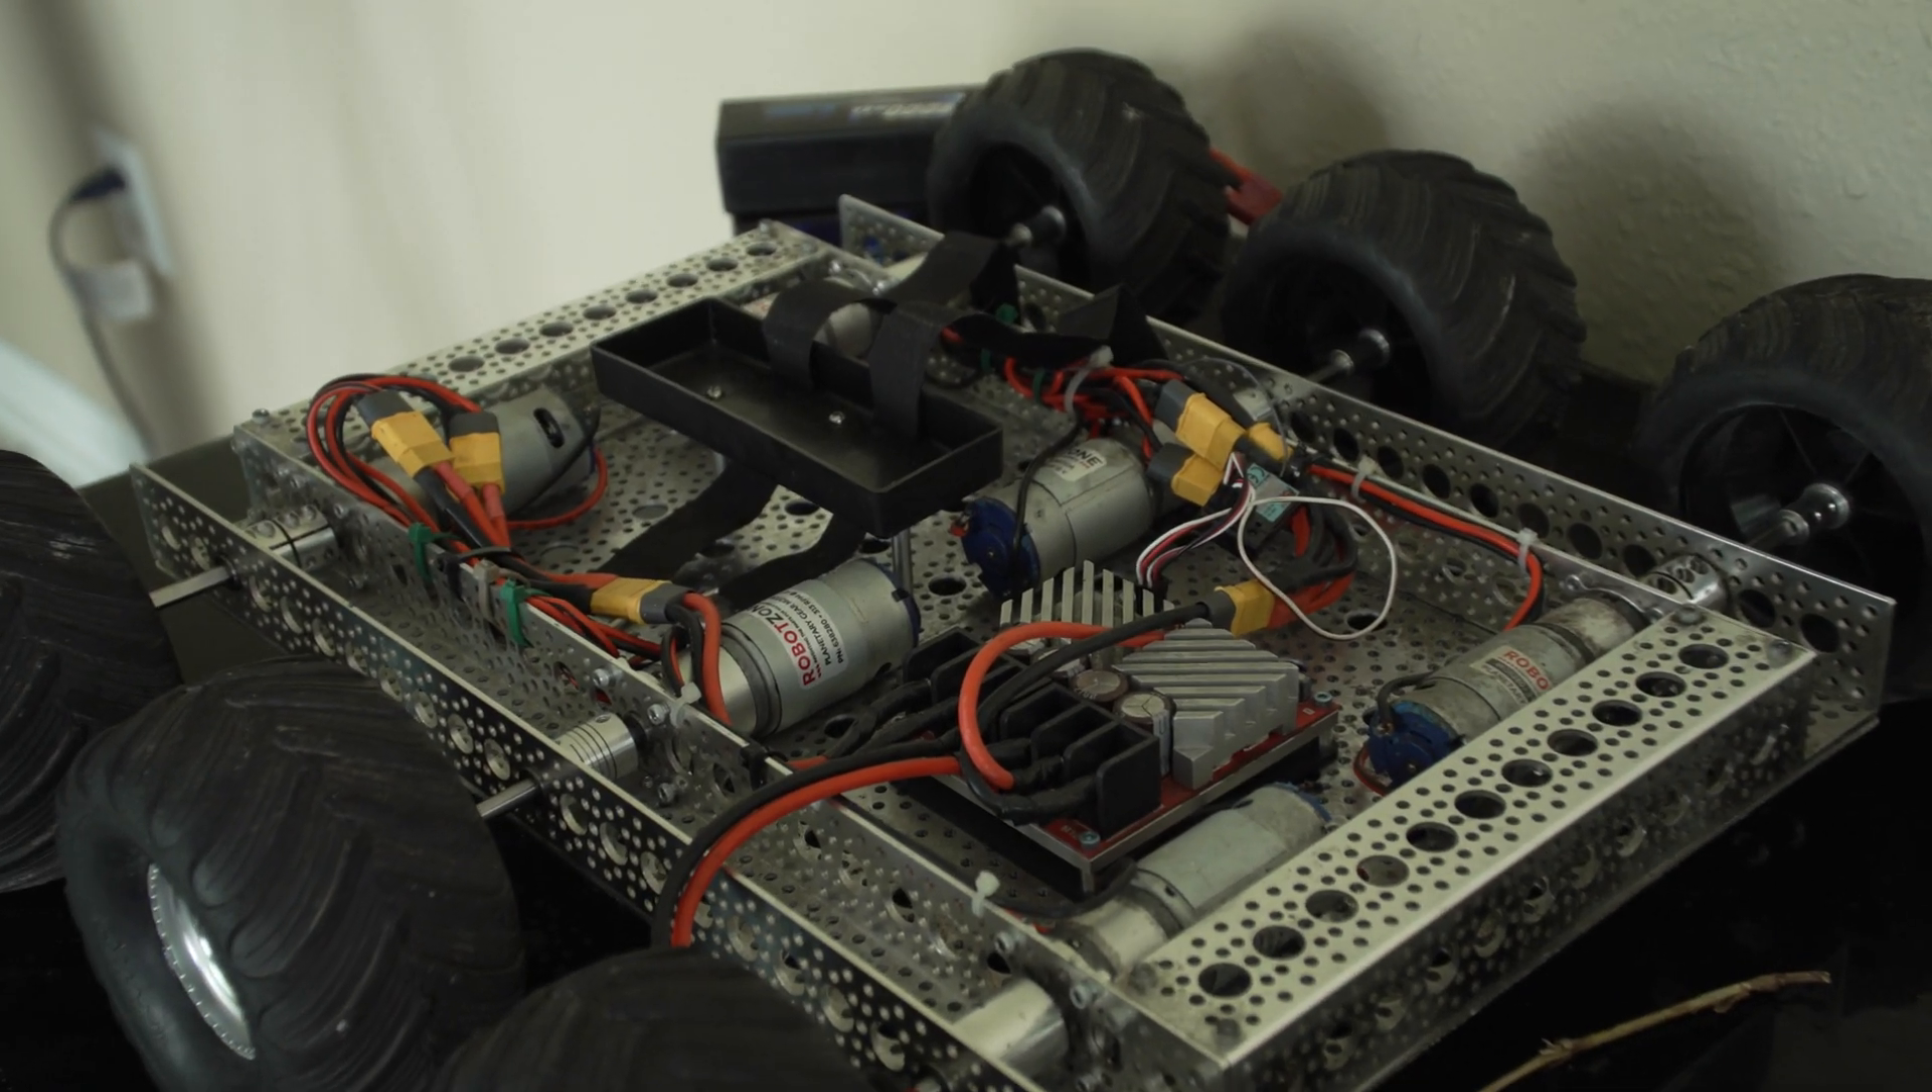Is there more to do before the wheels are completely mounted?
No.